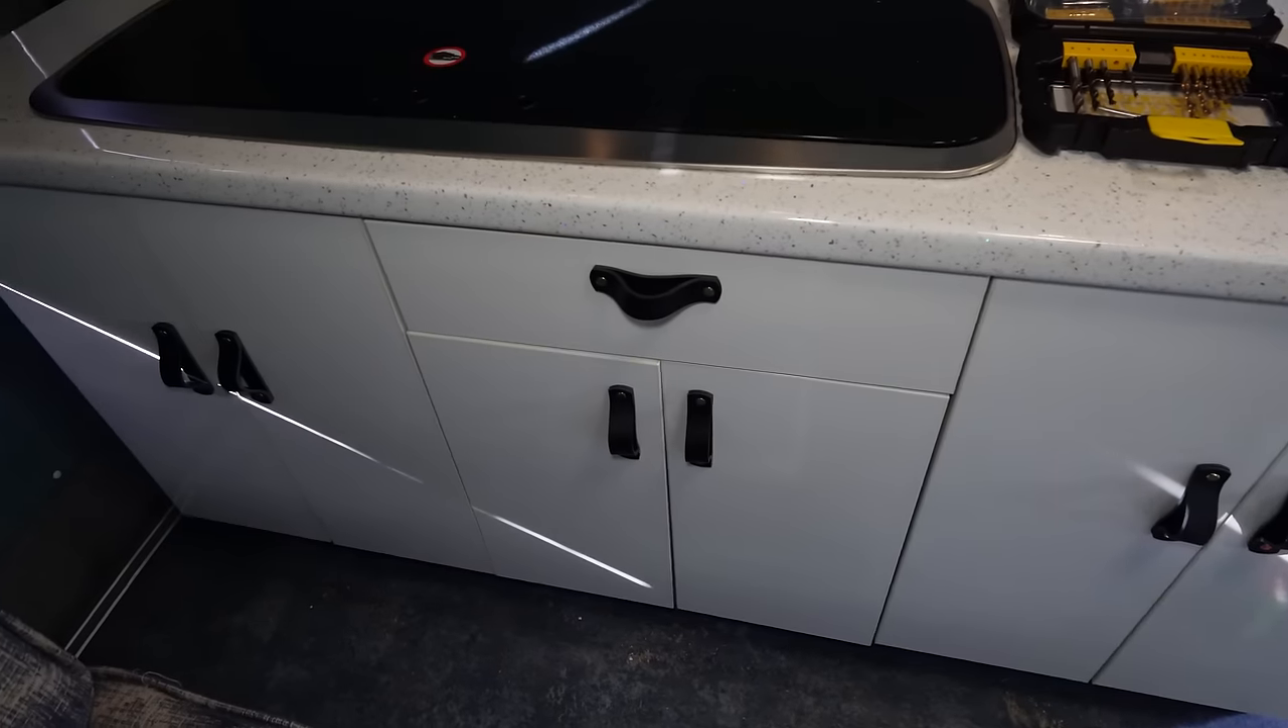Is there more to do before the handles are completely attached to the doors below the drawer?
No.